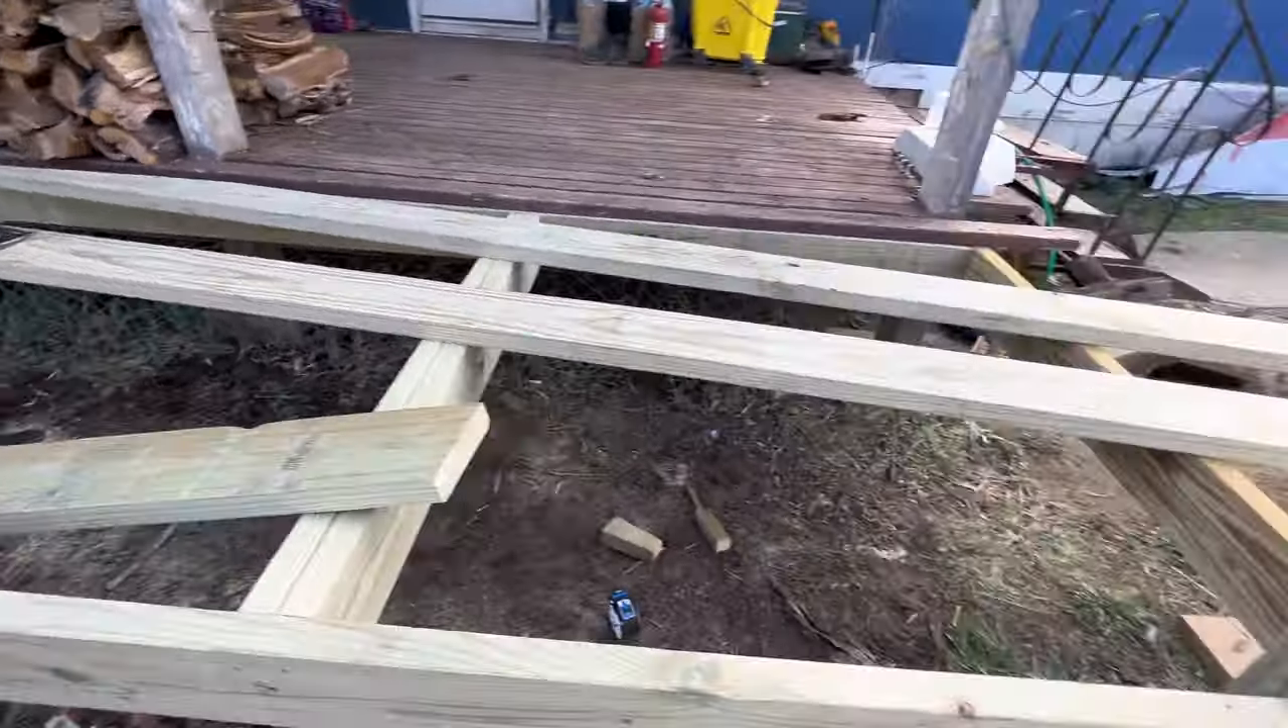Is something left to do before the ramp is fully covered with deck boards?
Yes.